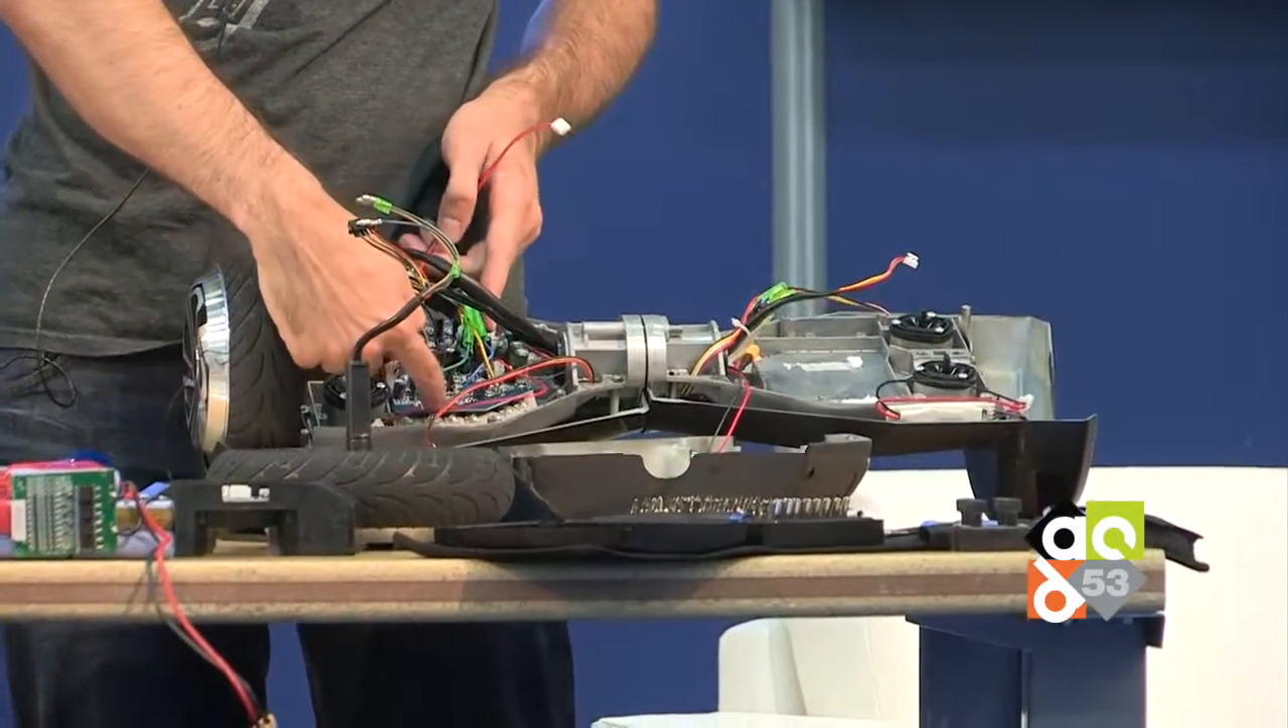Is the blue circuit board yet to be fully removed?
Yes.